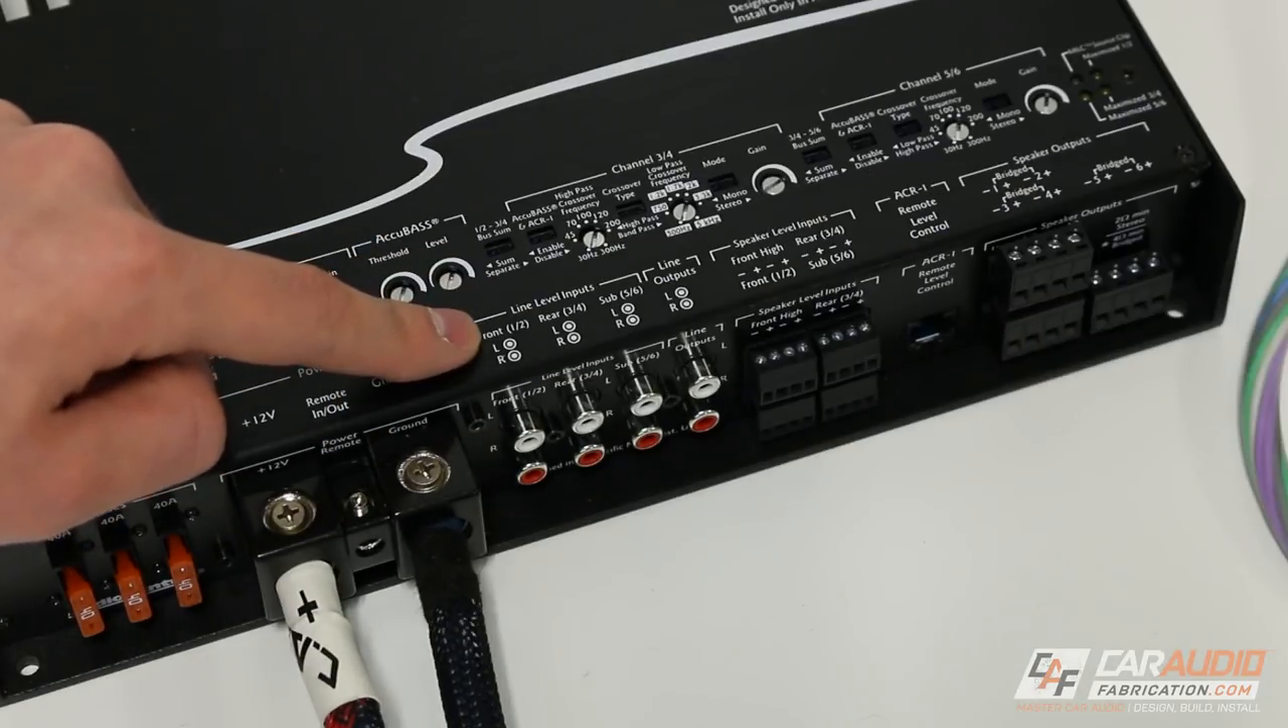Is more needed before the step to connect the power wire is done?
No.